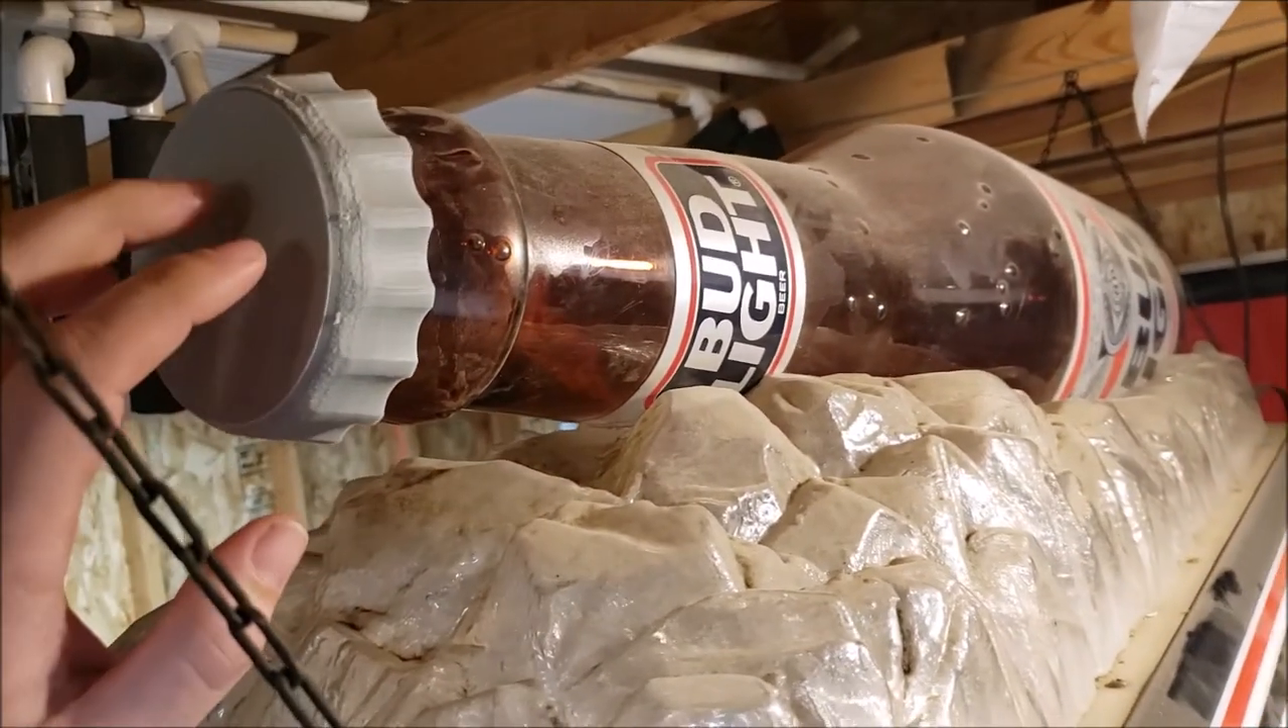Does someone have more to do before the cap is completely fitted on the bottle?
No.